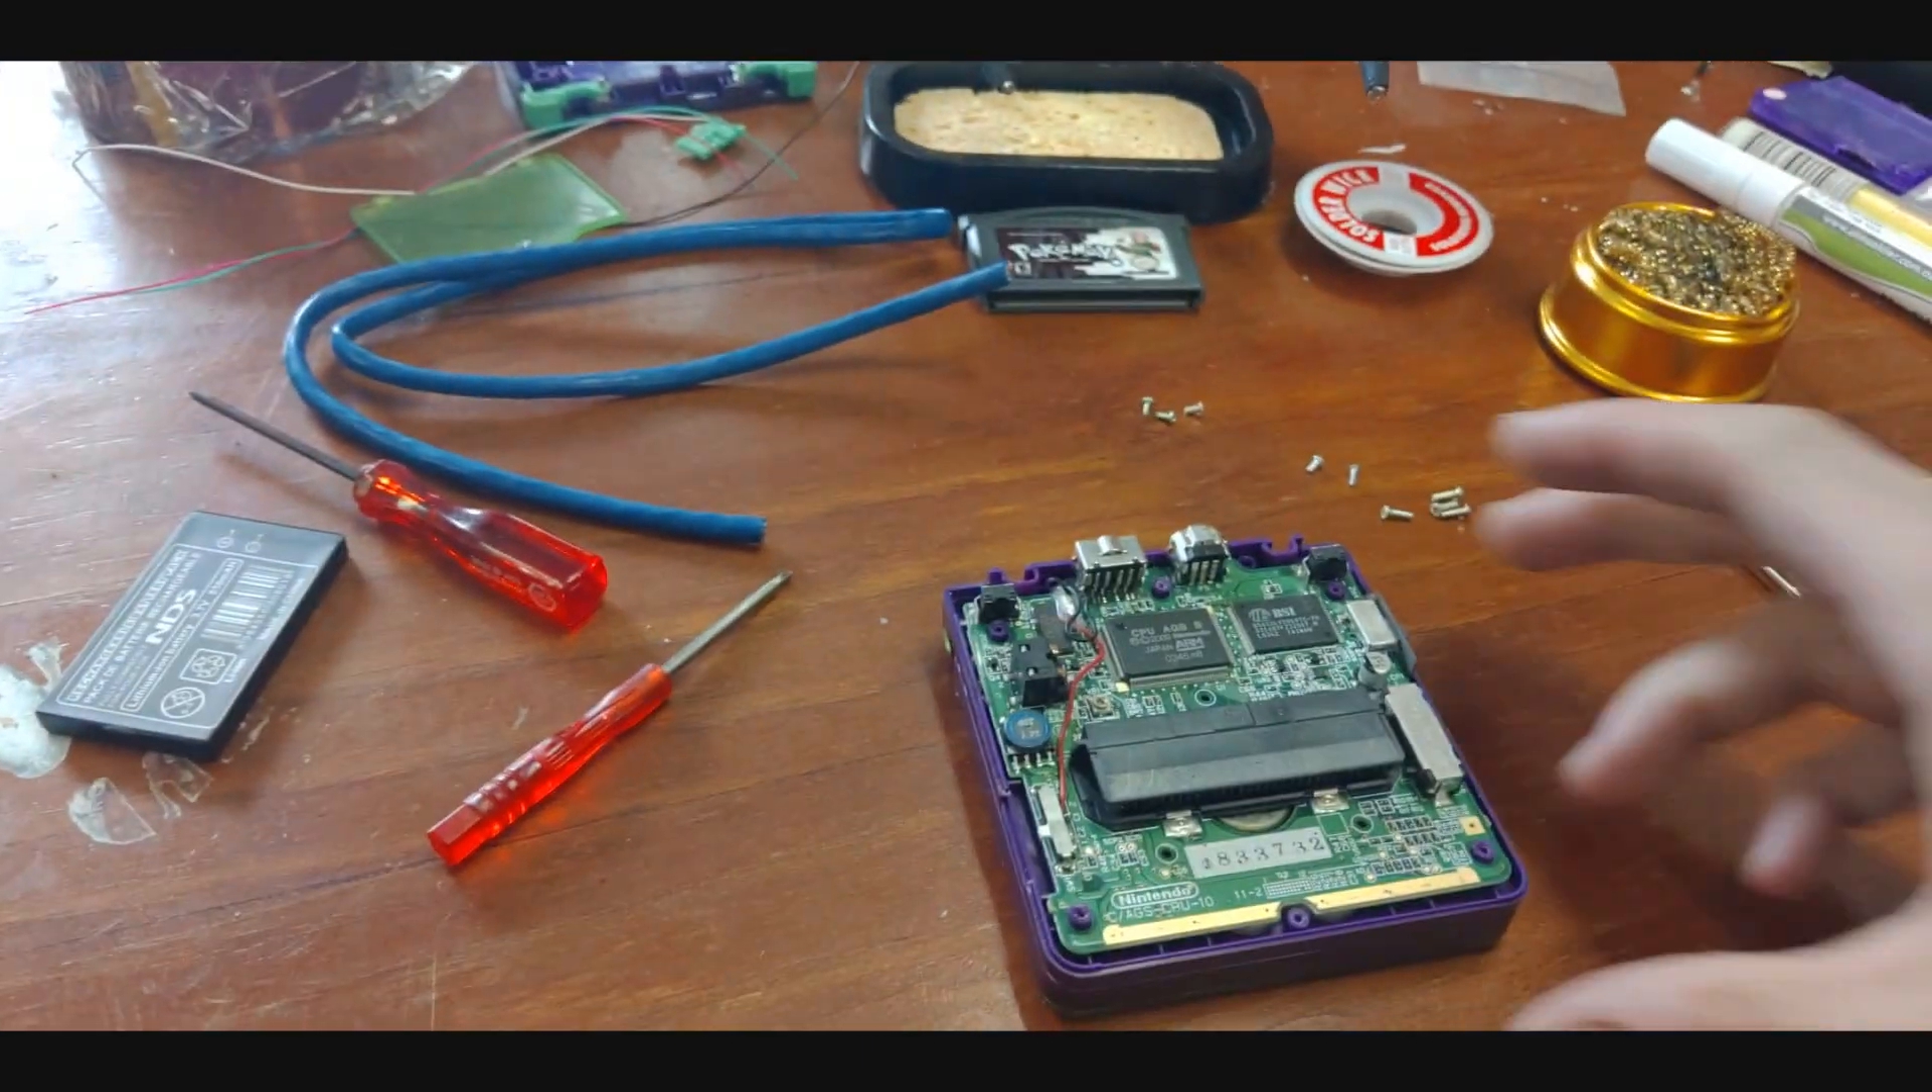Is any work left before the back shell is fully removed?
No.